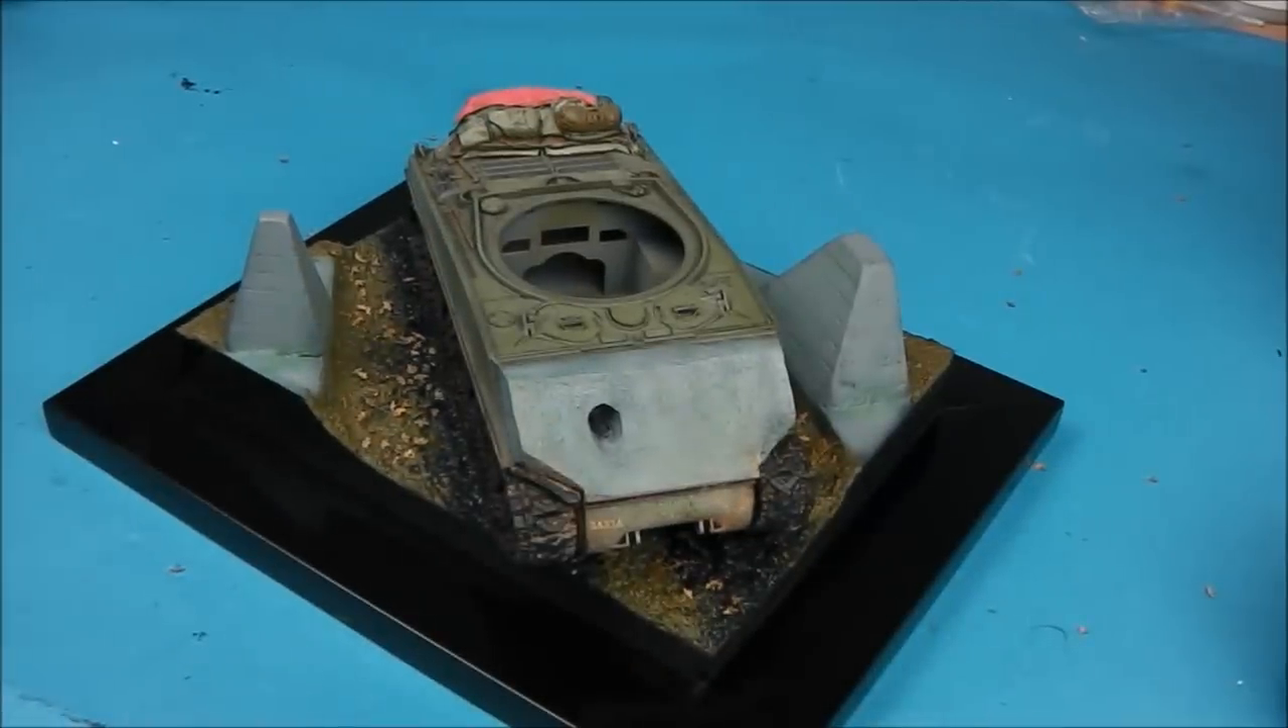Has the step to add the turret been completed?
No.